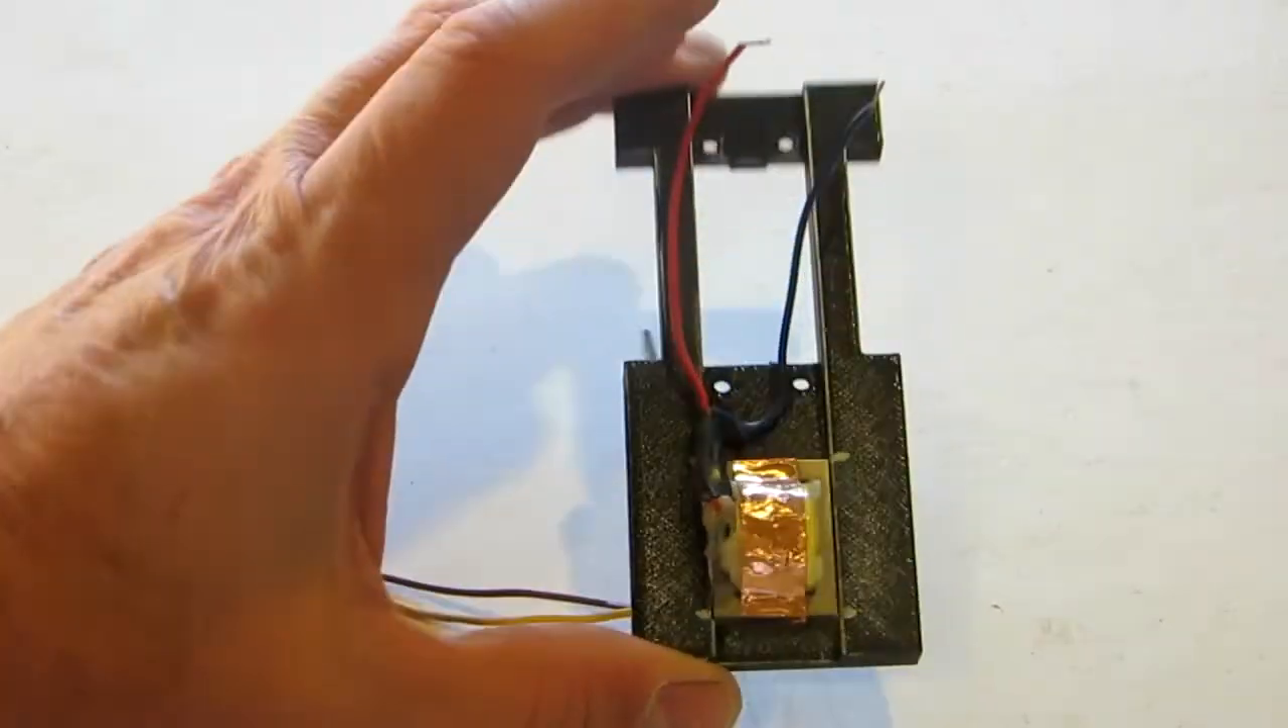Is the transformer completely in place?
Yes.